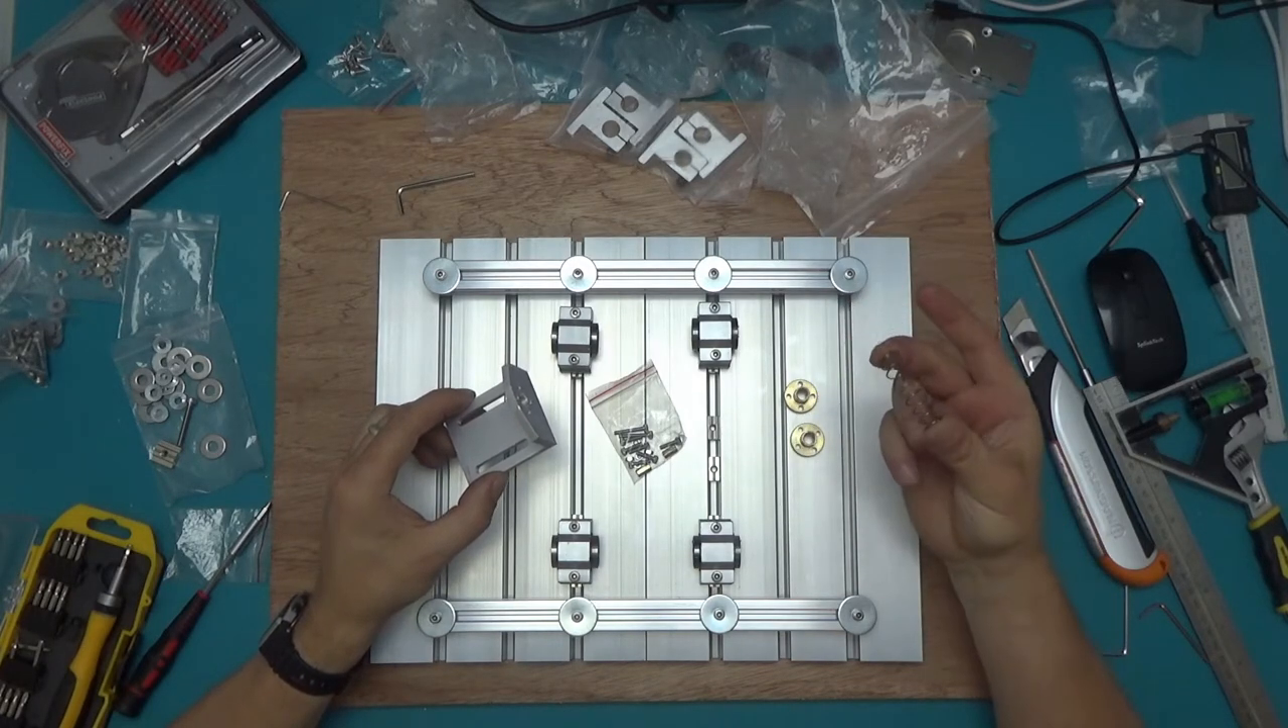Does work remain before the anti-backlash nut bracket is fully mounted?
Yes.